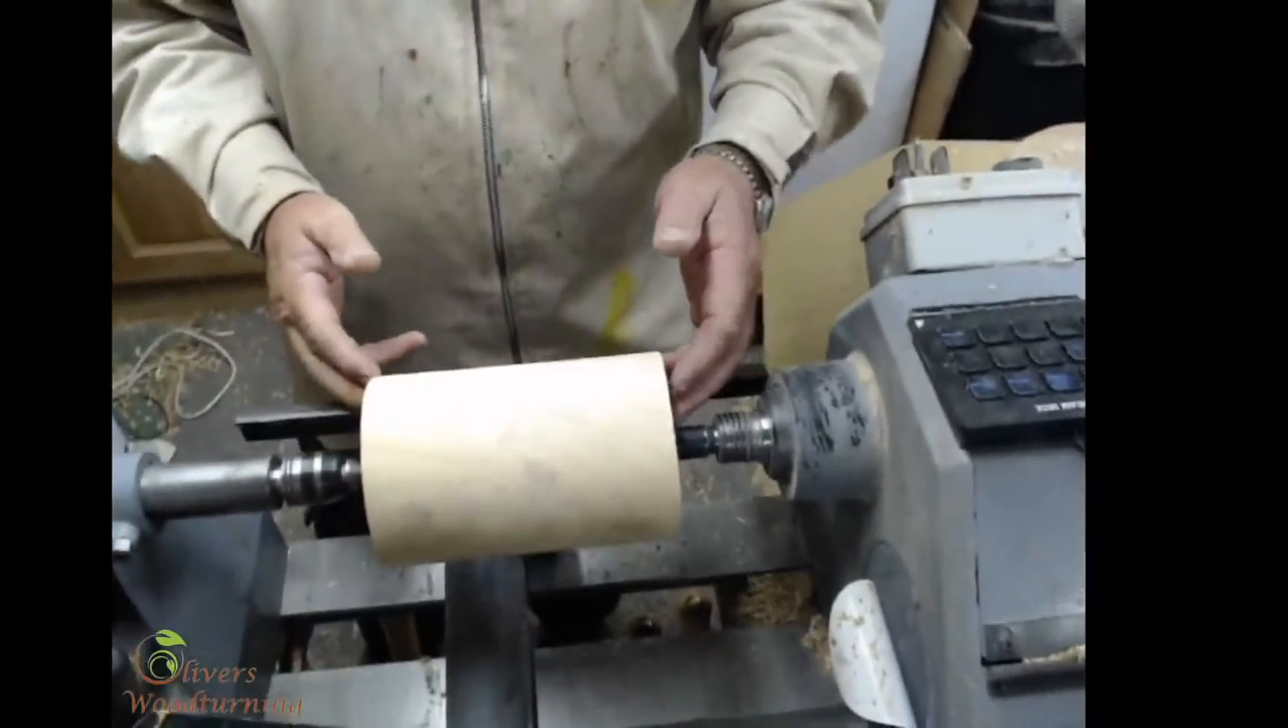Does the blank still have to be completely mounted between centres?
No.